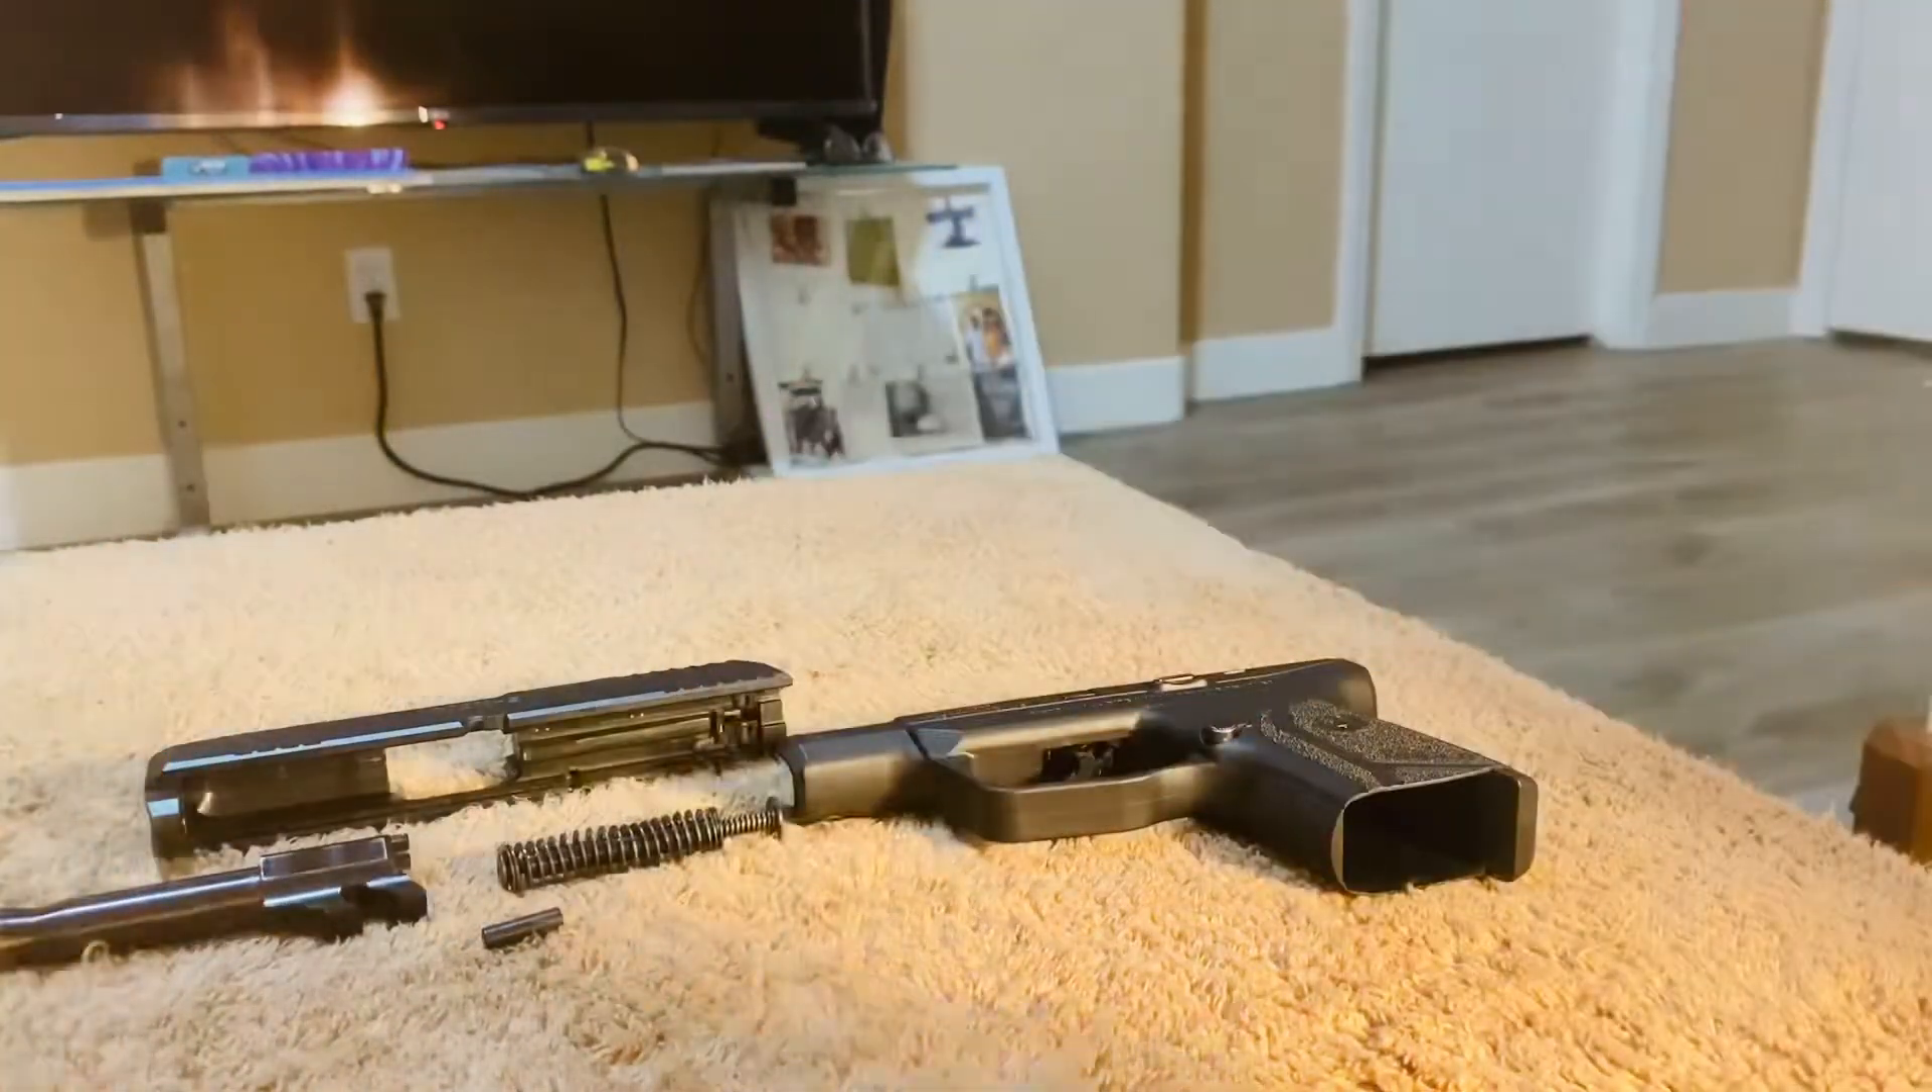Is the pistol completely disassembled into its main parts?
Yes.